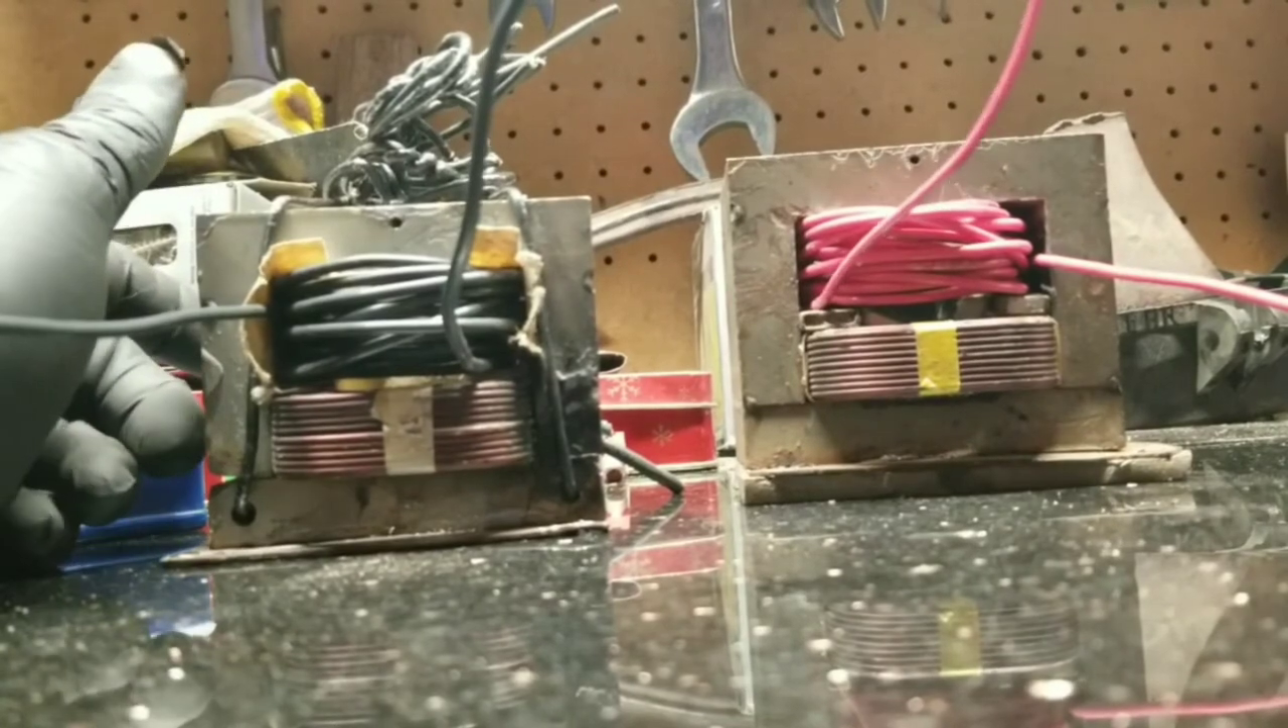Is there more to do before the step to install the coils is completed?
No.